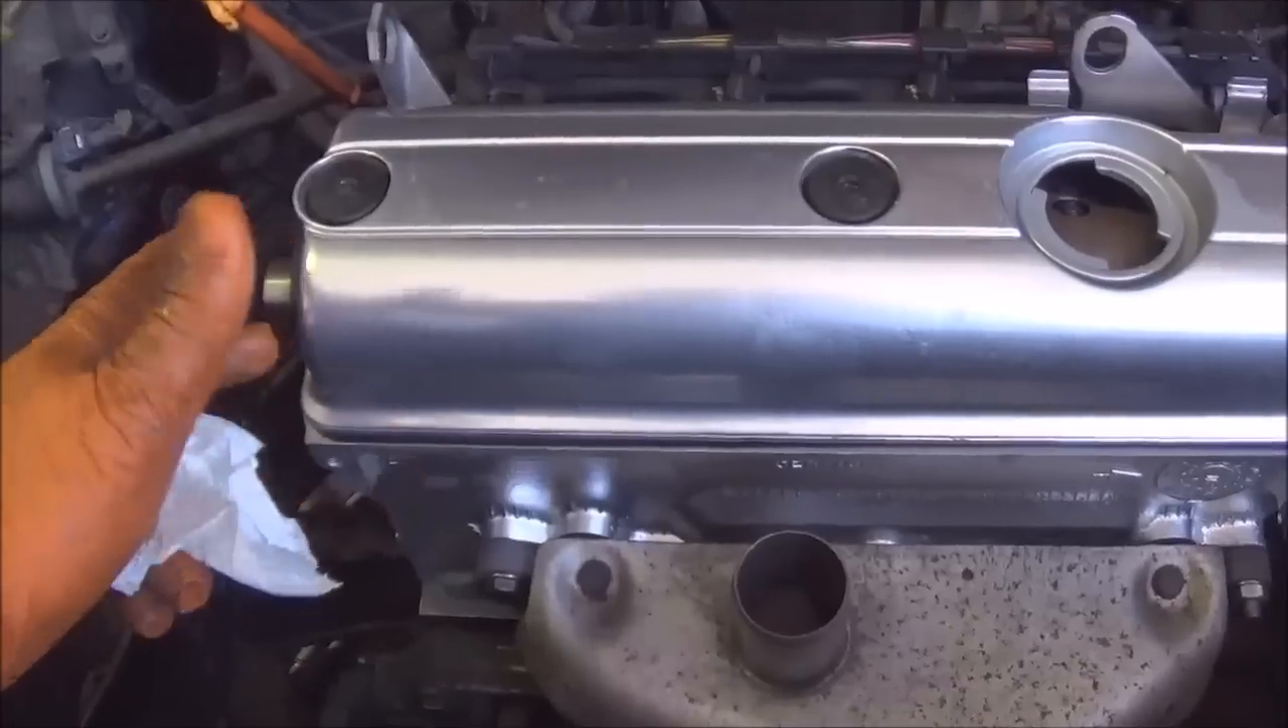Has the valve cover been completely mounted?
Yes.